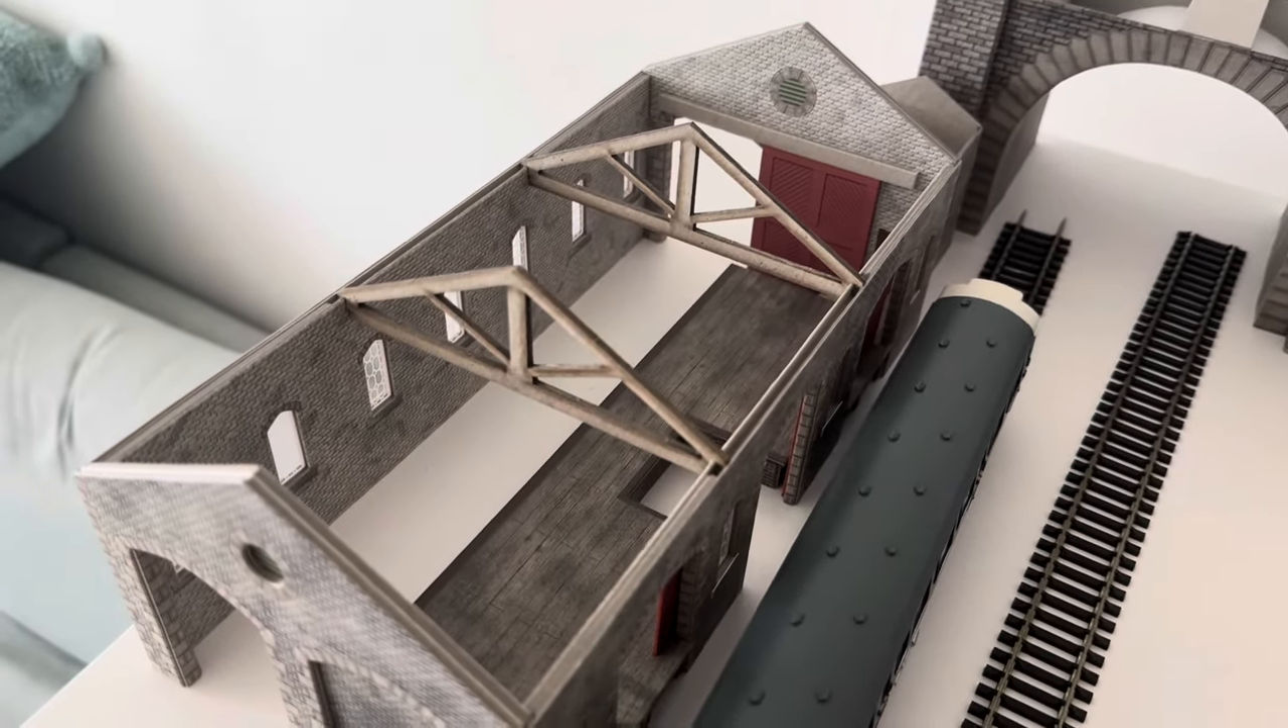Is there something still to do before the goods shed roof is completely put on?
Yes.